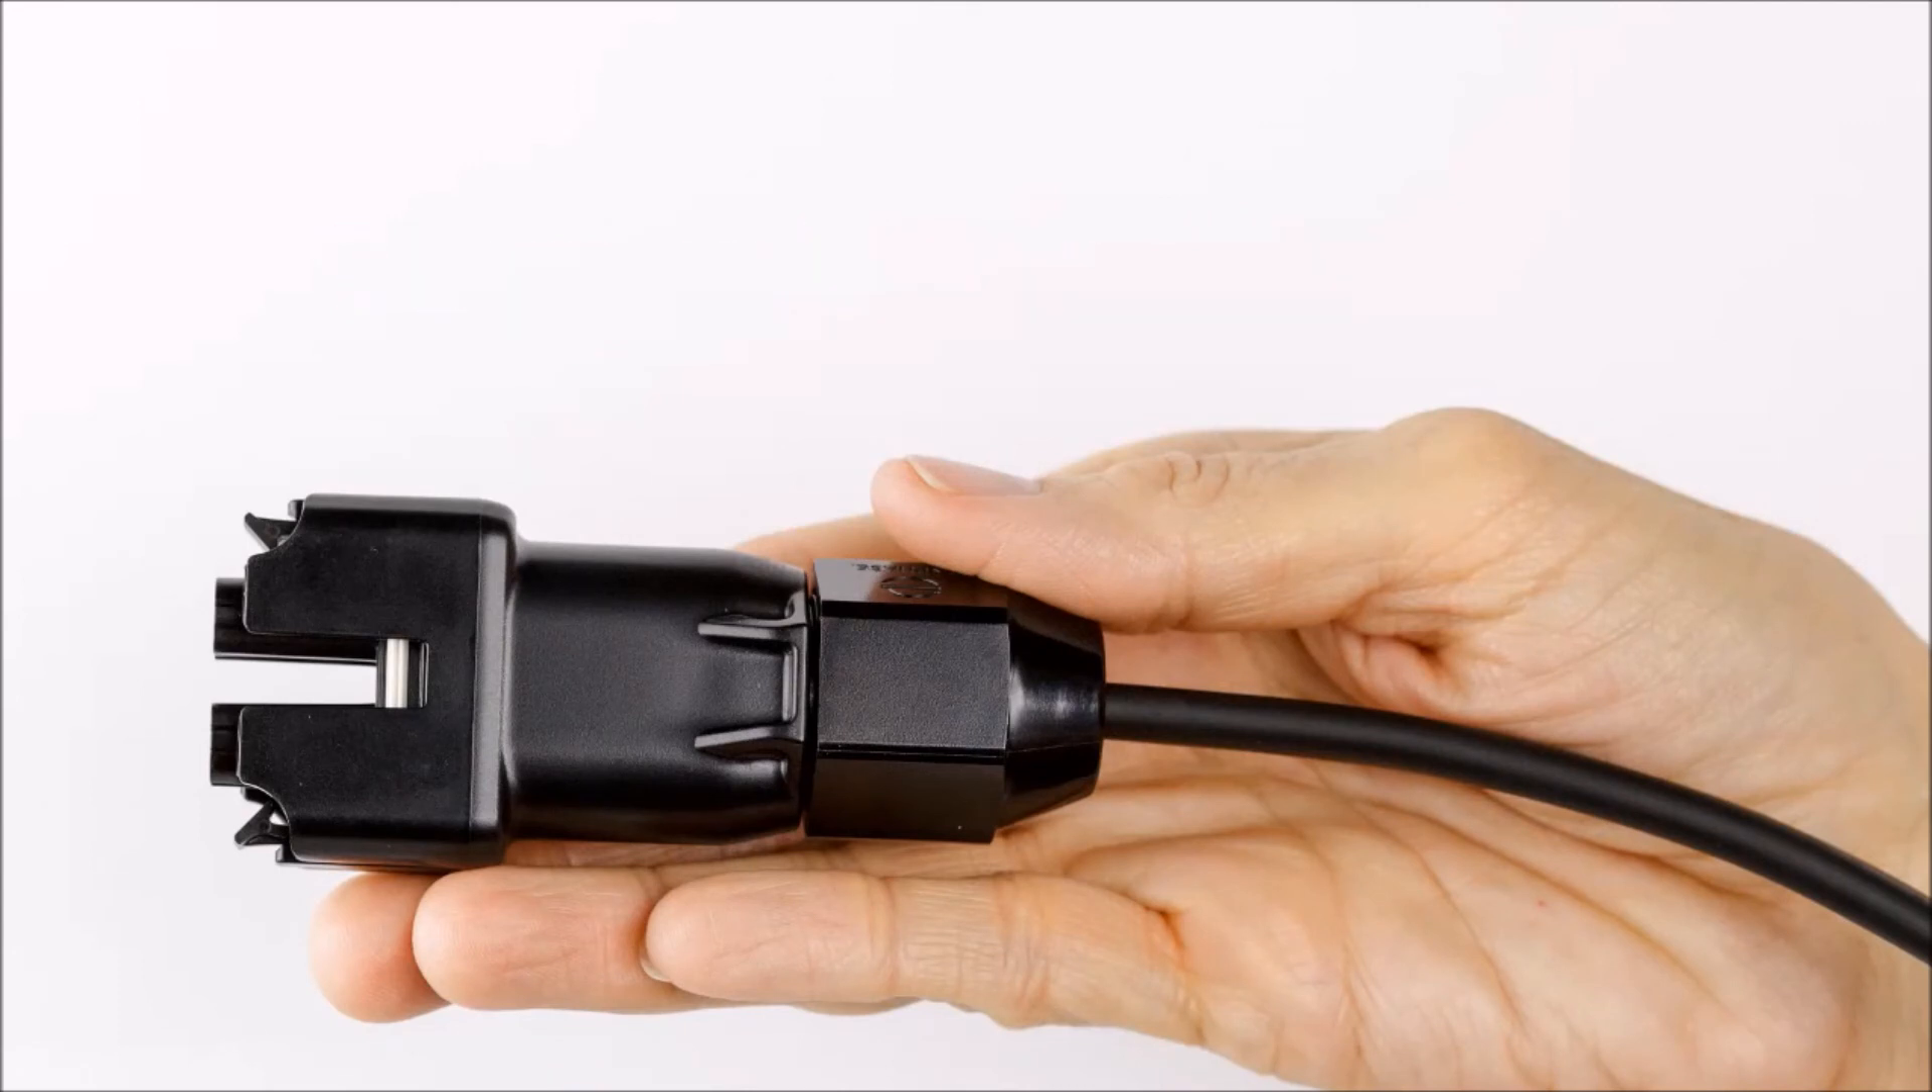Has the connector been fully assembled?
Yes.